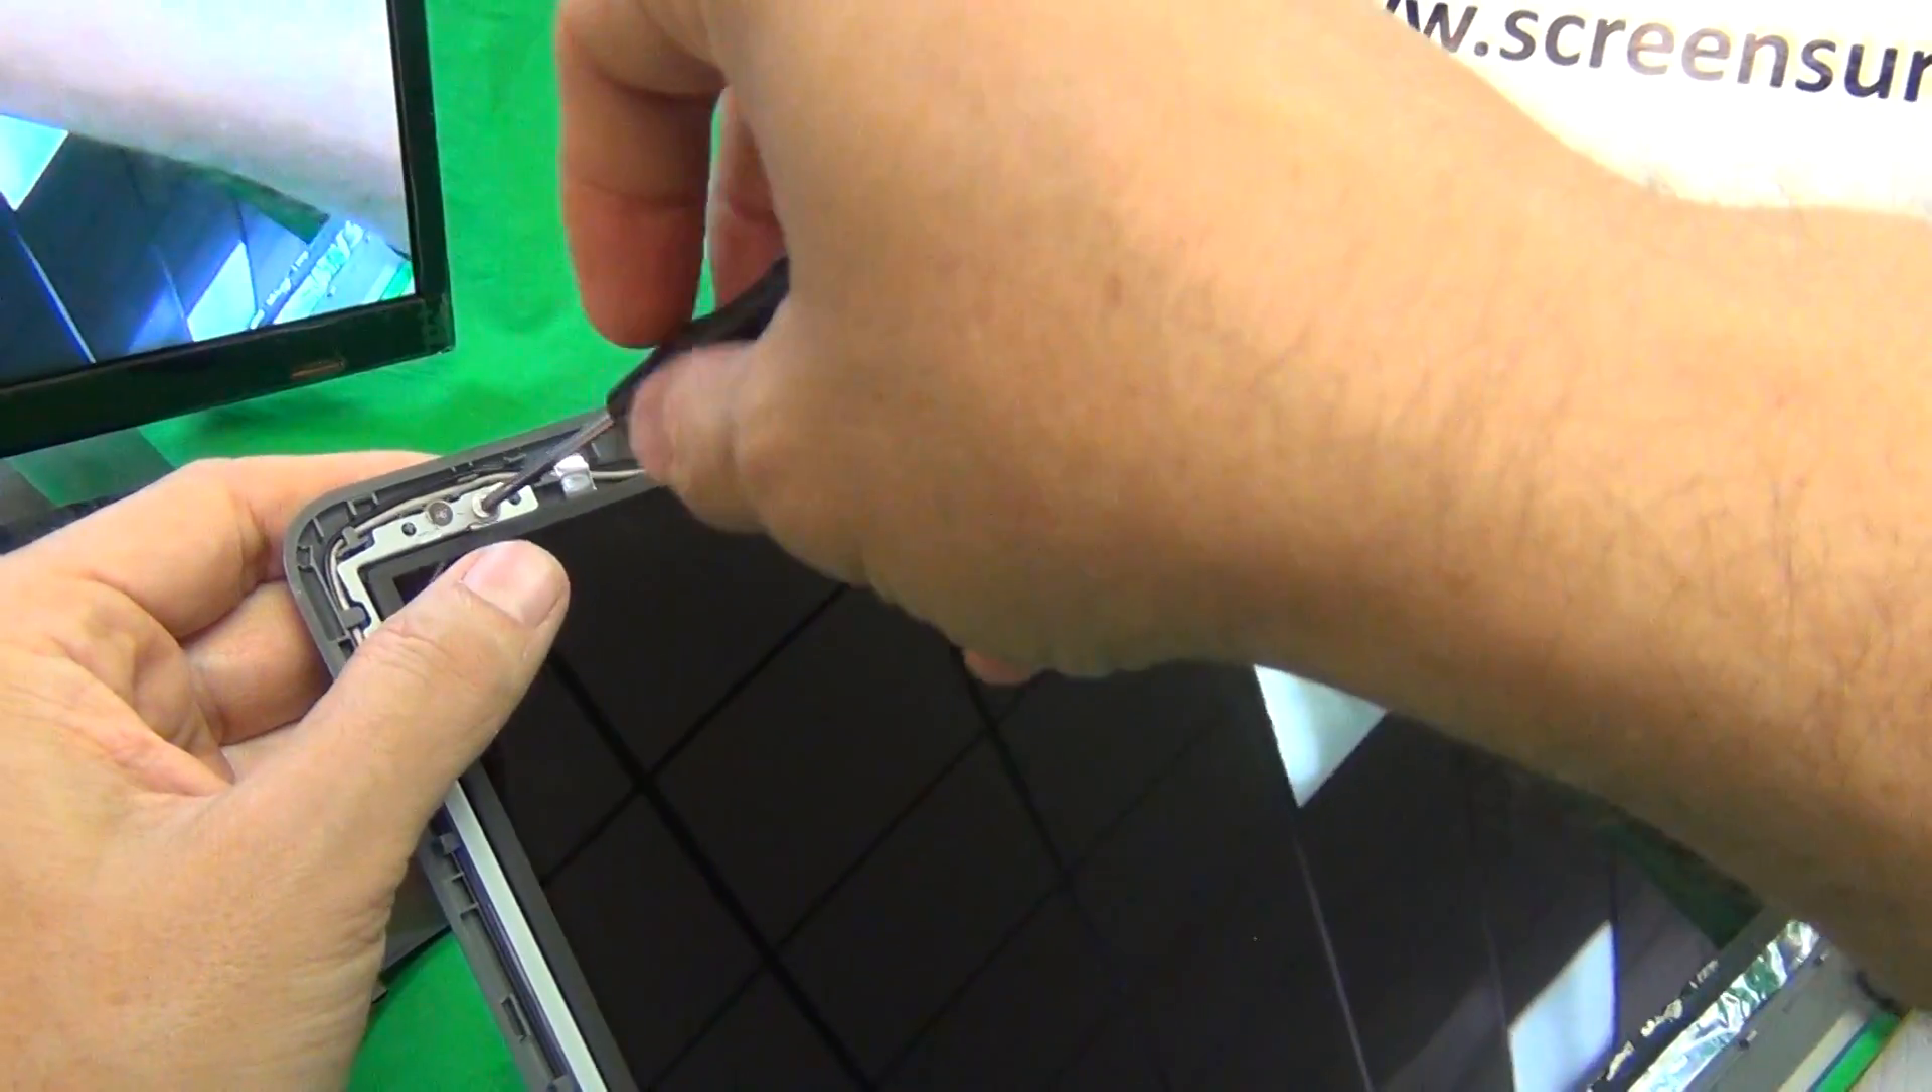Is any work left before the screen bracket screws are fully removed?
Yes.